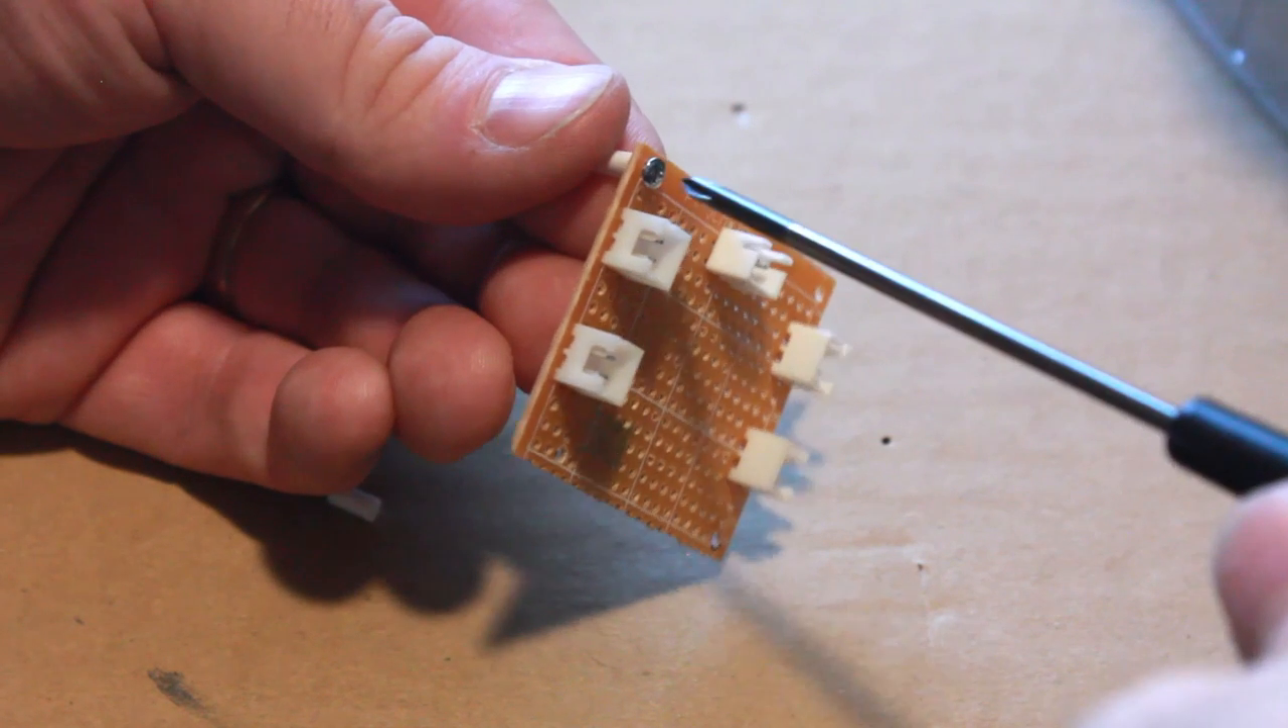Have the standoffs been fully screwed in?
No.